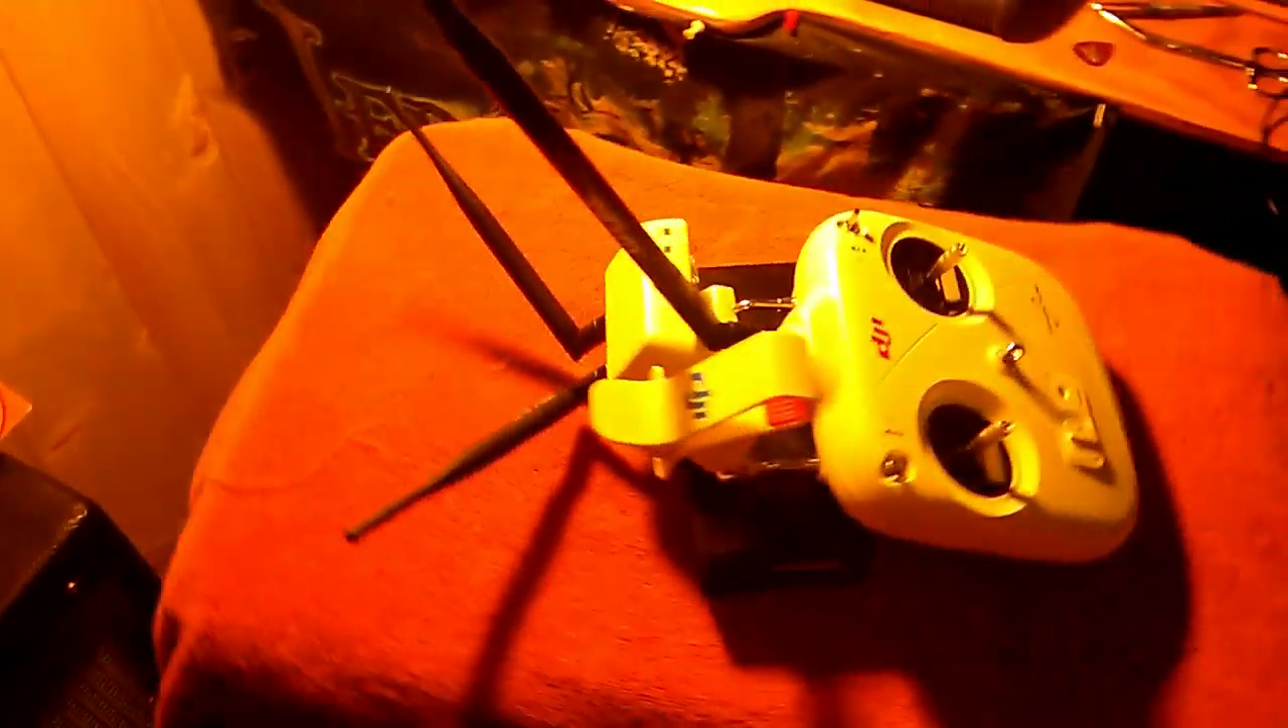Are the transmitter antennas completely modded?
Yes.